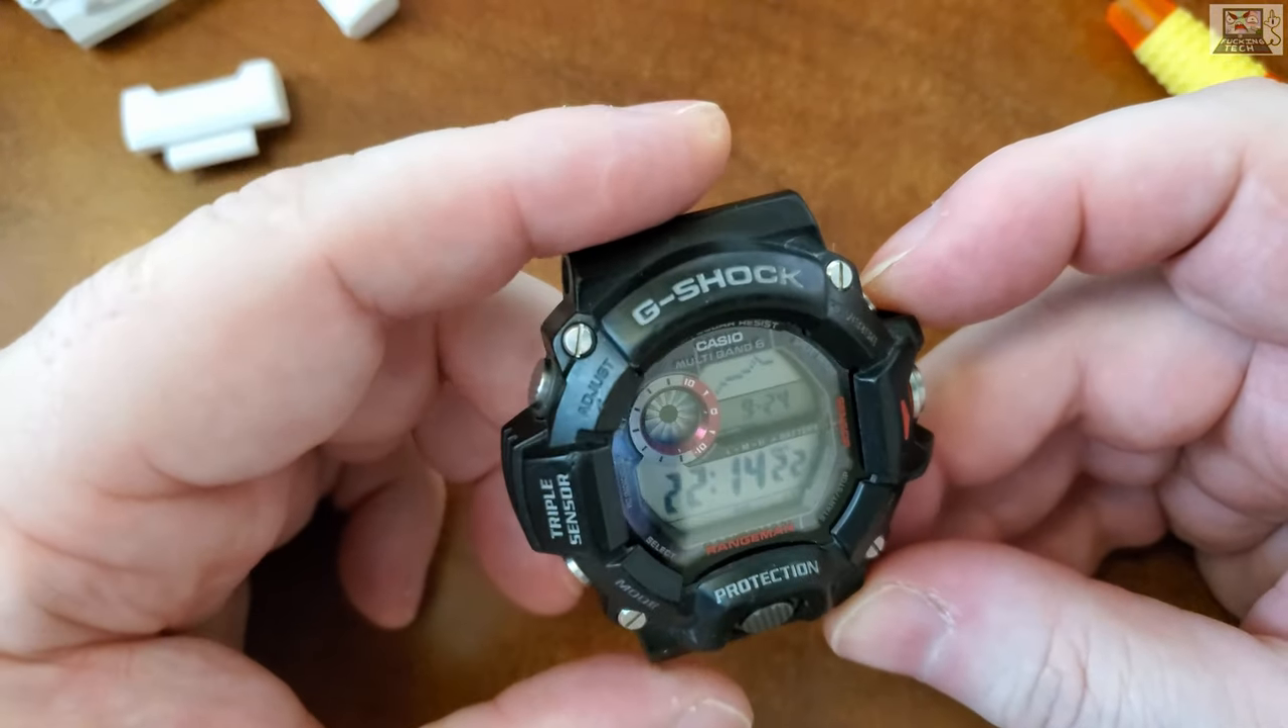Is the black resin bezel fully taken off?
No.